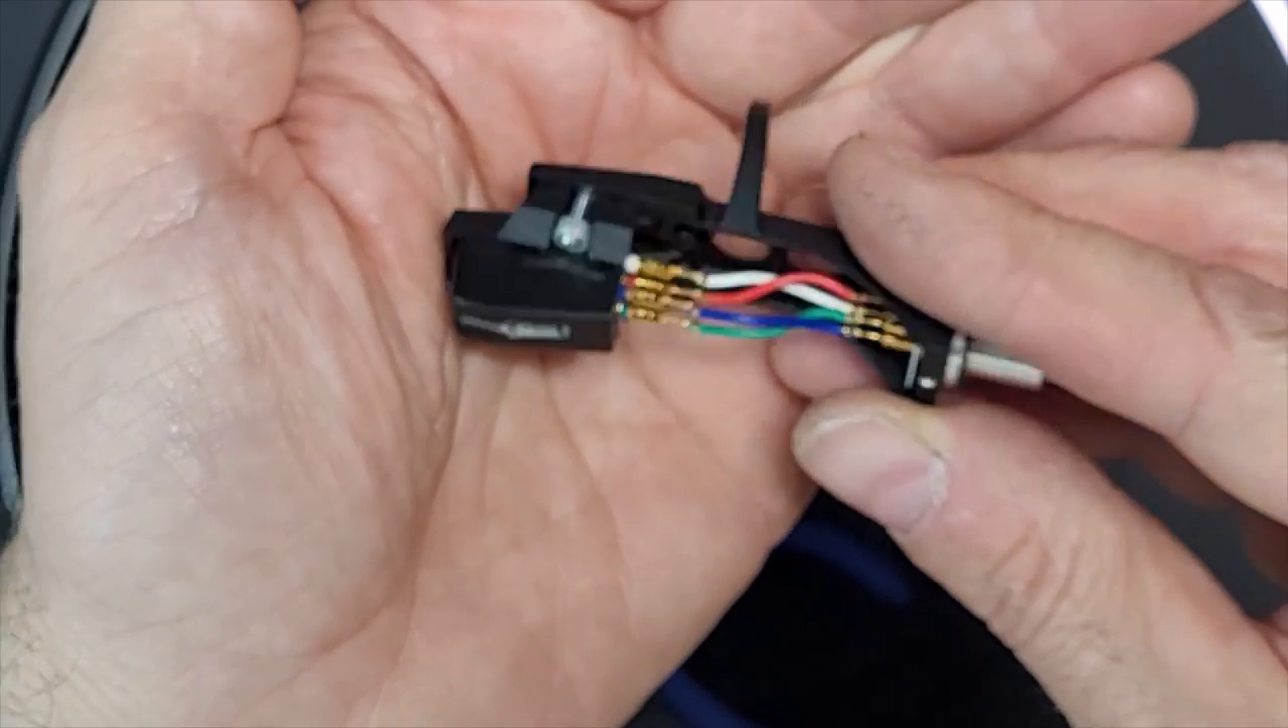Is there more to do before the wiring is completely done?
No.